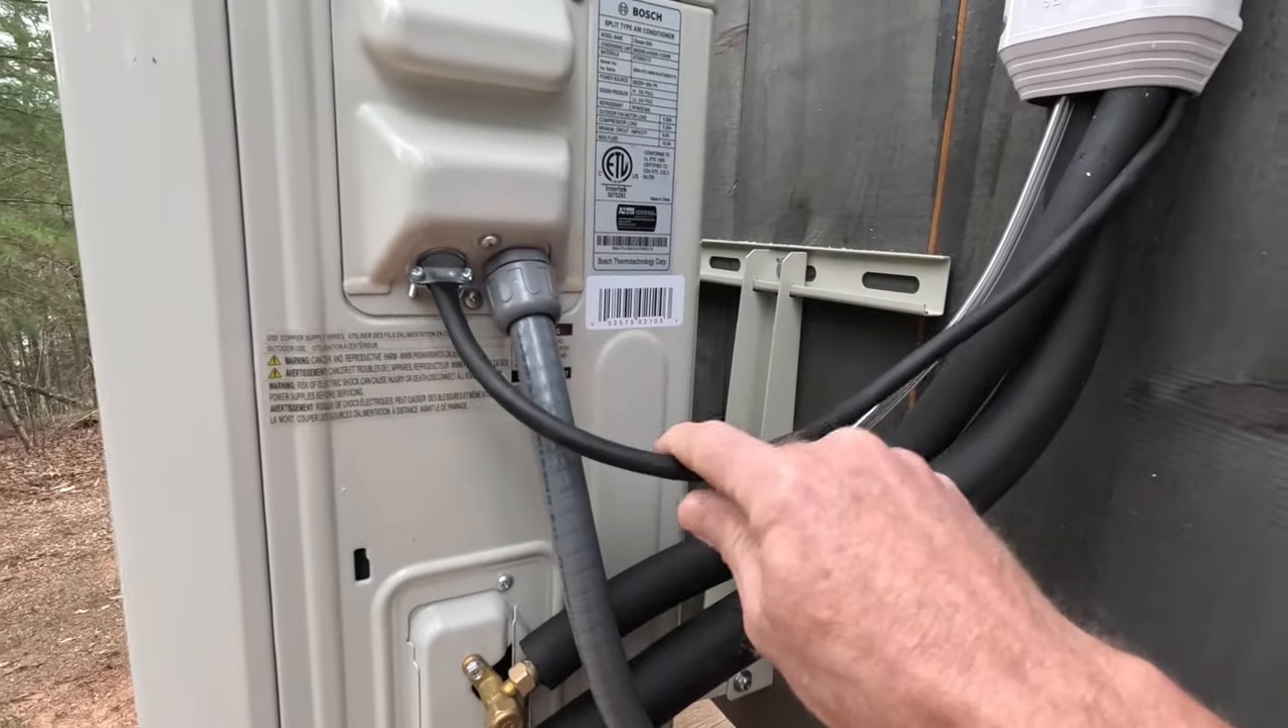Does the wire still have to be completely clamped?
No.